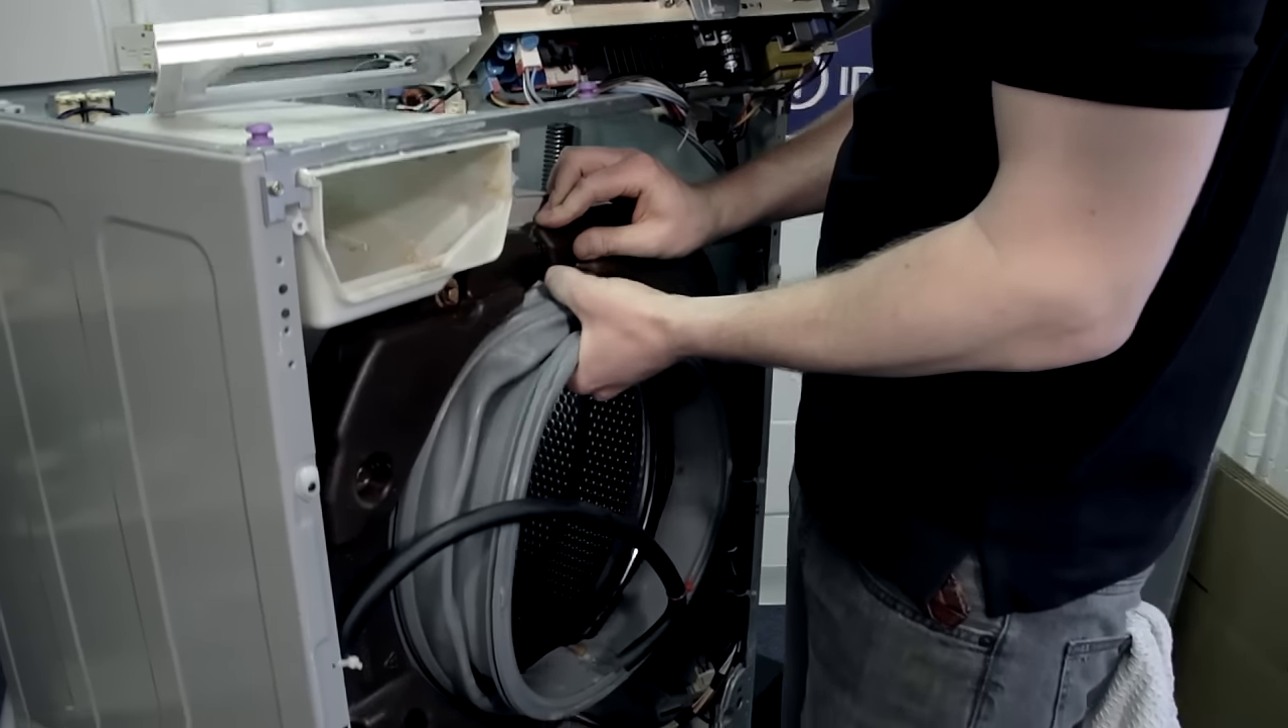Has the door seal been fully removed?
No.